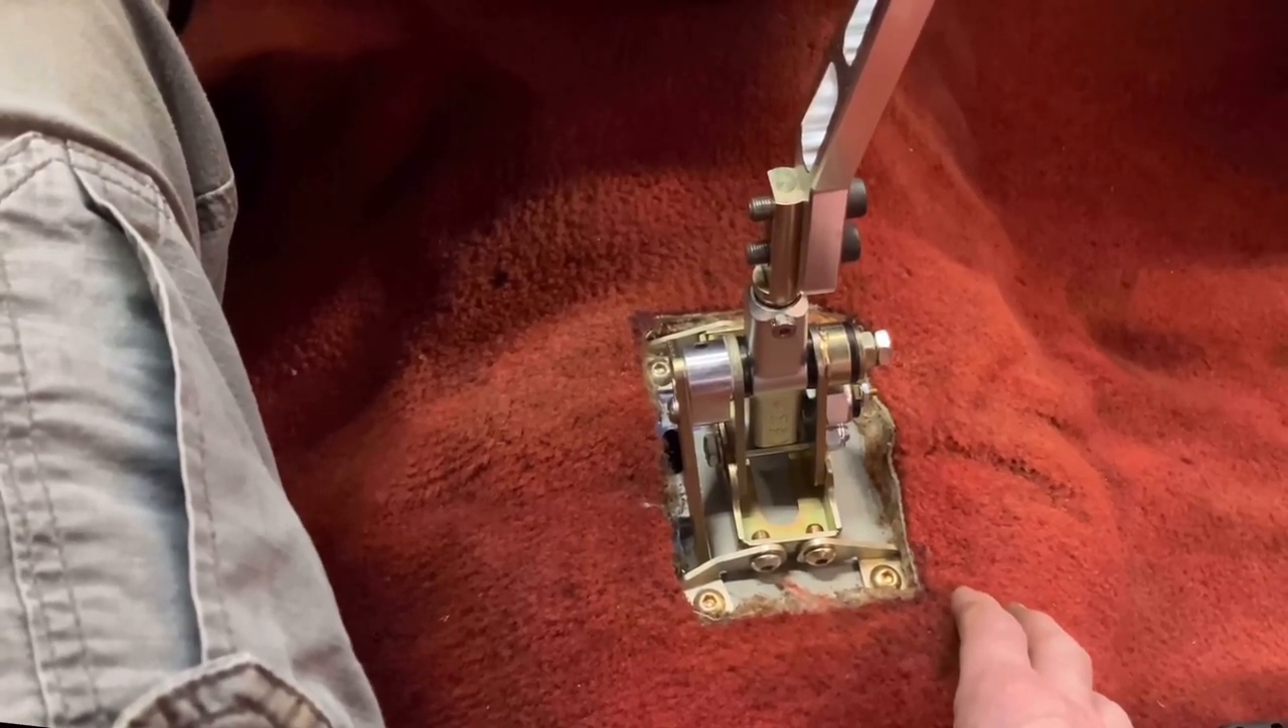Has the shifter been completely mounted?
Yes.